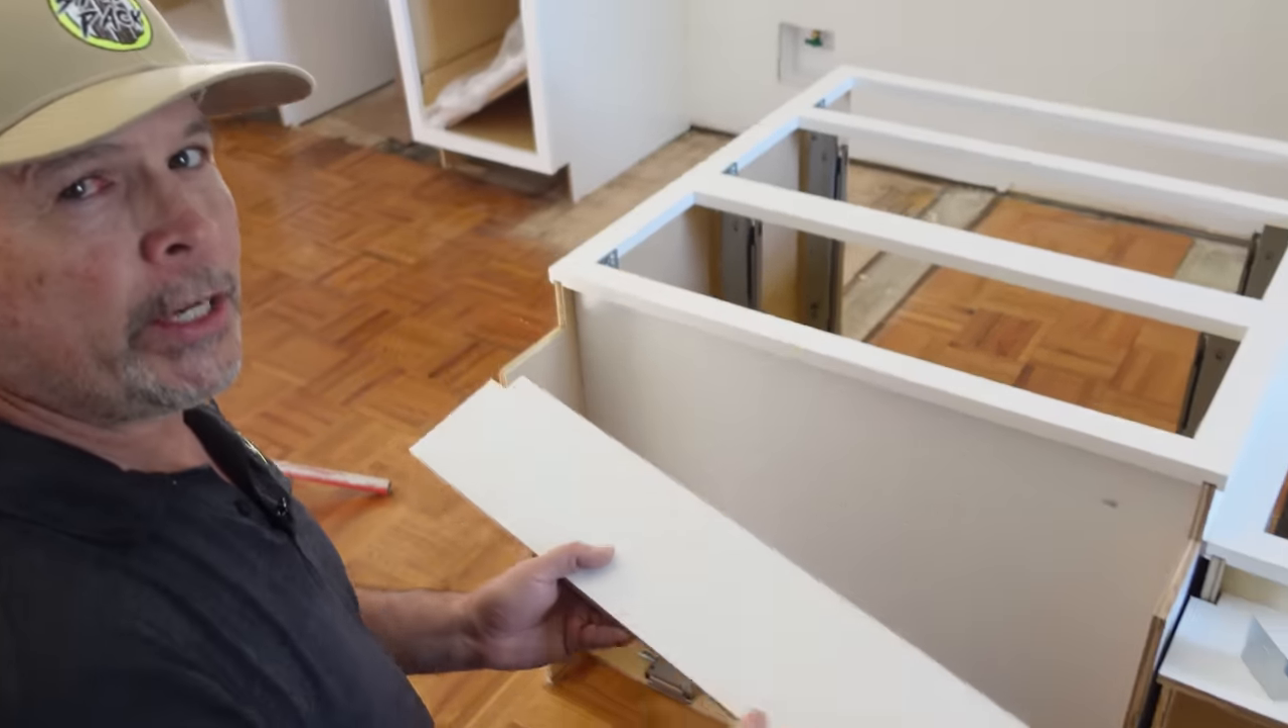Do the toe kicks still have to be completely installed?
Yes.